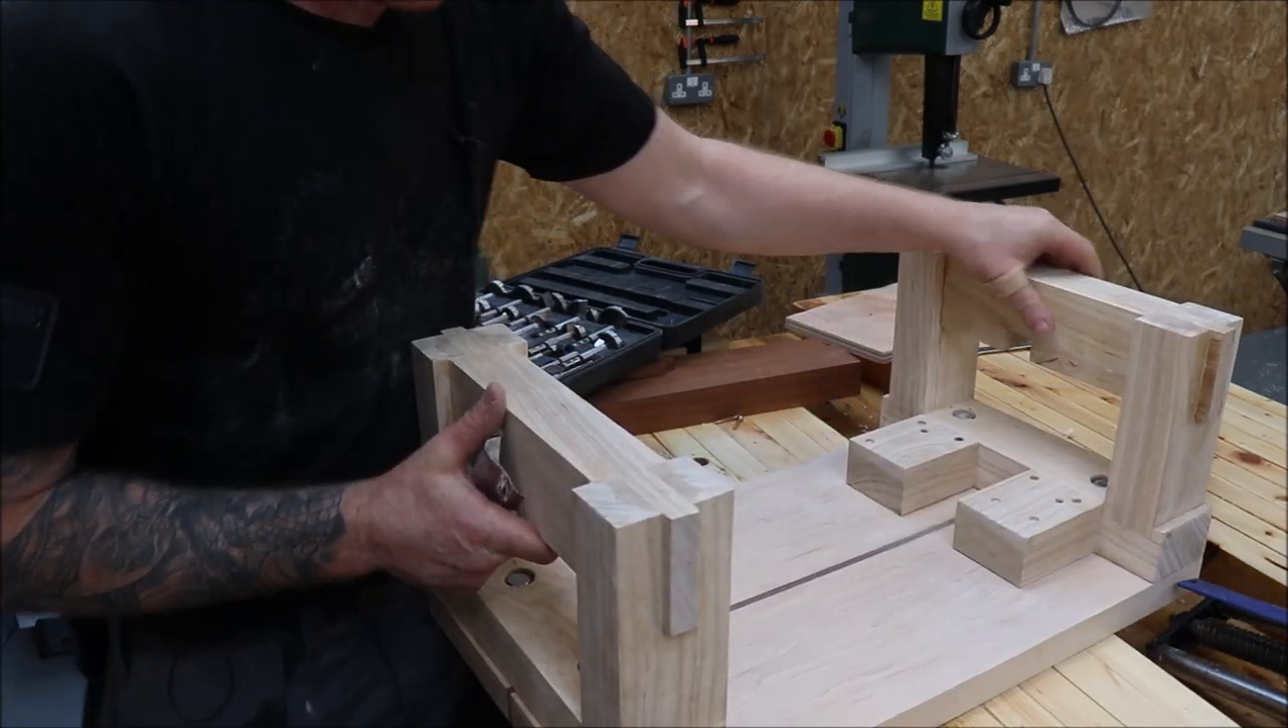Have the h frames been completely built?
Yes.